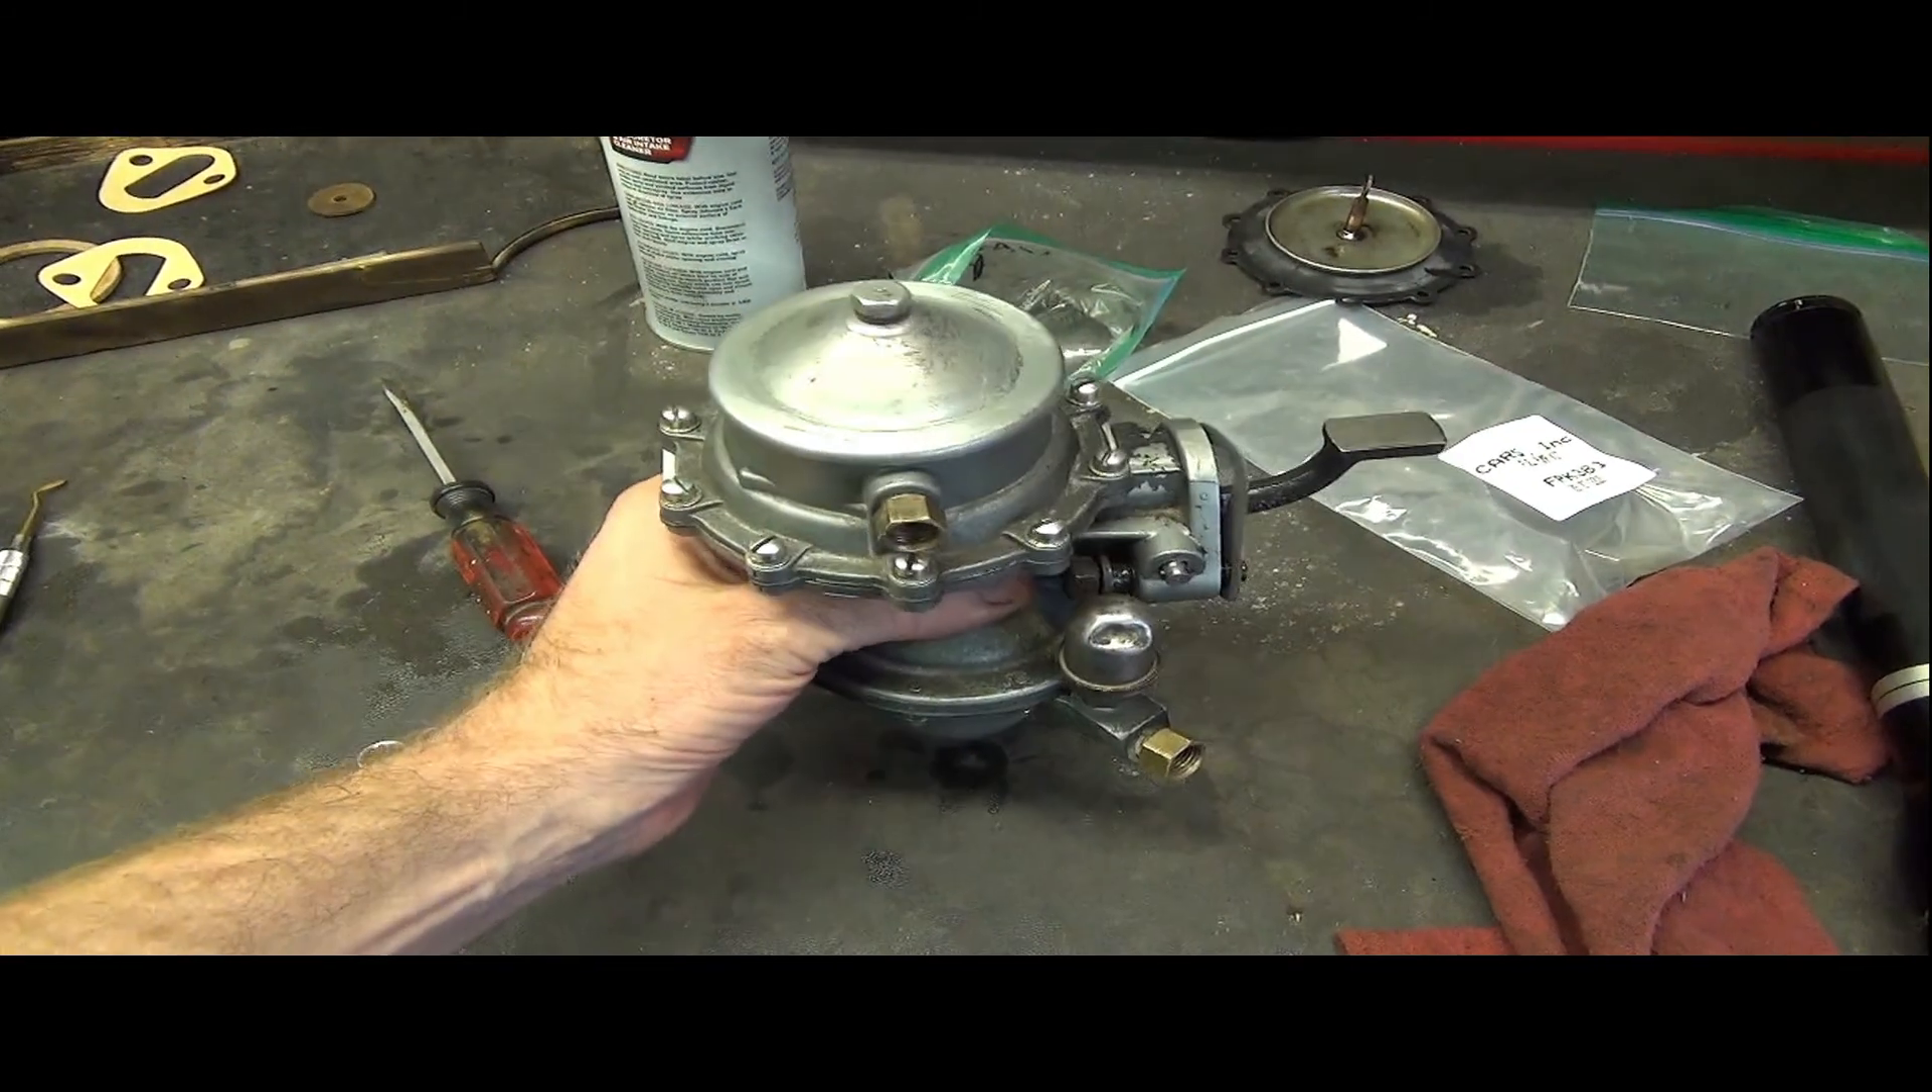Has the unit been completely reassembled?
Yes.